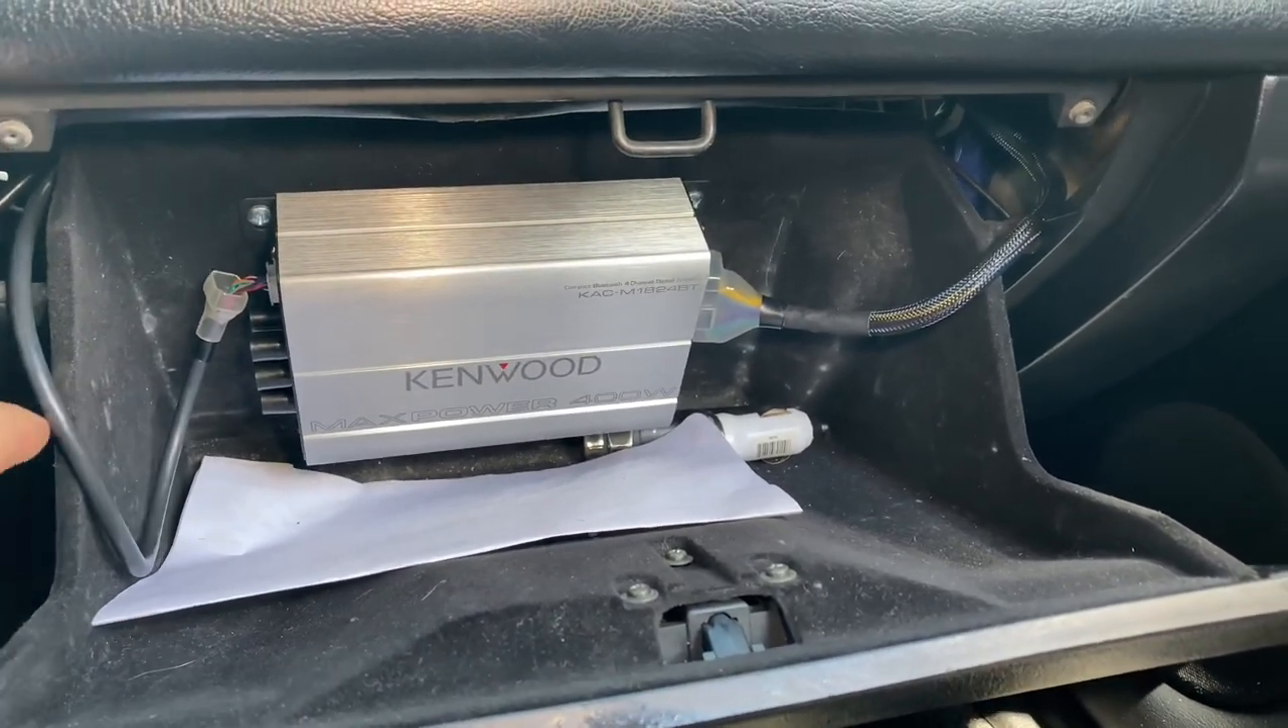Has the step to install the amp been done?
Yes.